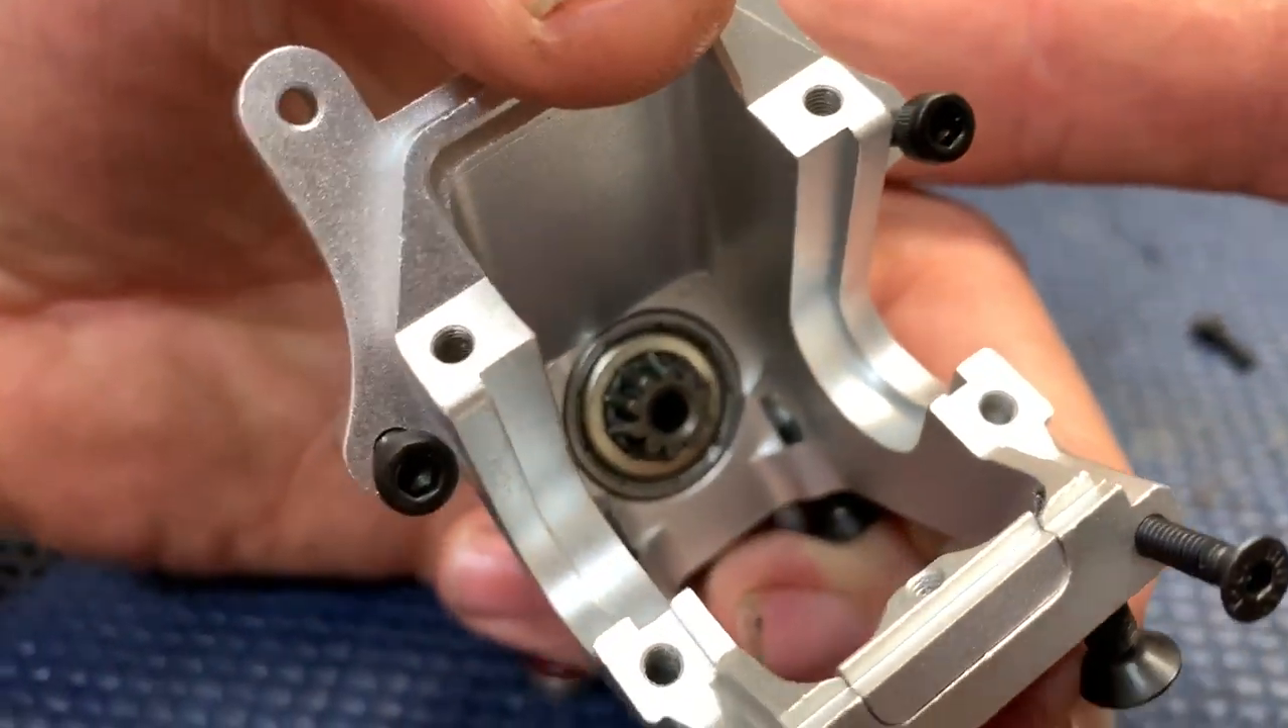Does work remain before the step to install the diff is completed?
Yes.